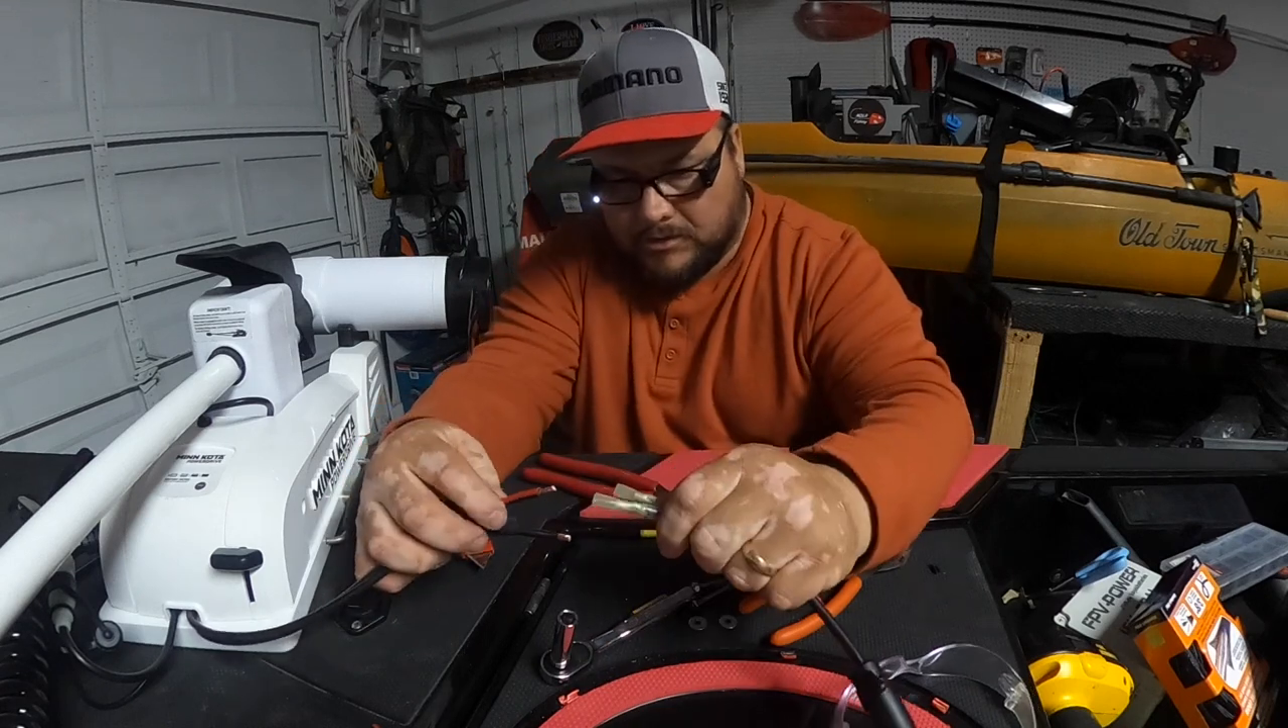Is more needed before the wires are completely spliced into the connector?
Yes.